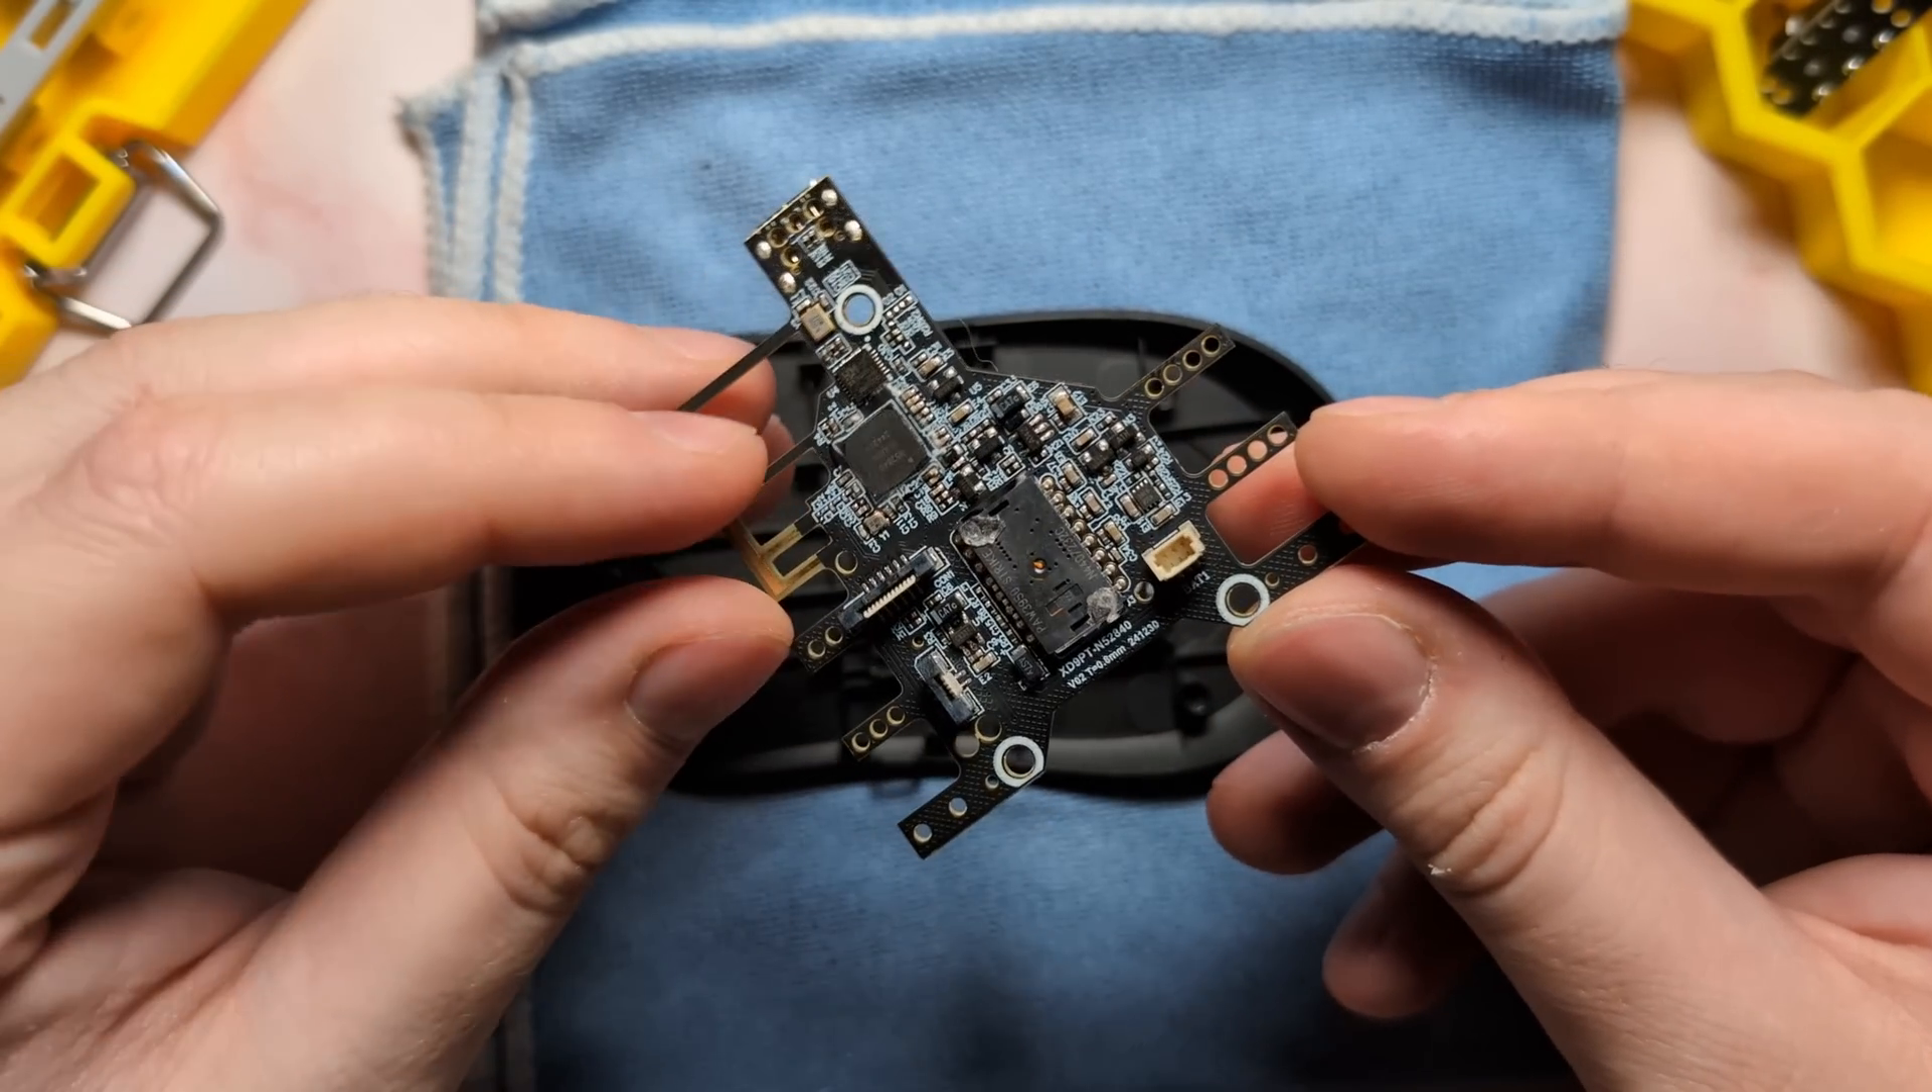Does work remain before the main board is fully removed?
No.